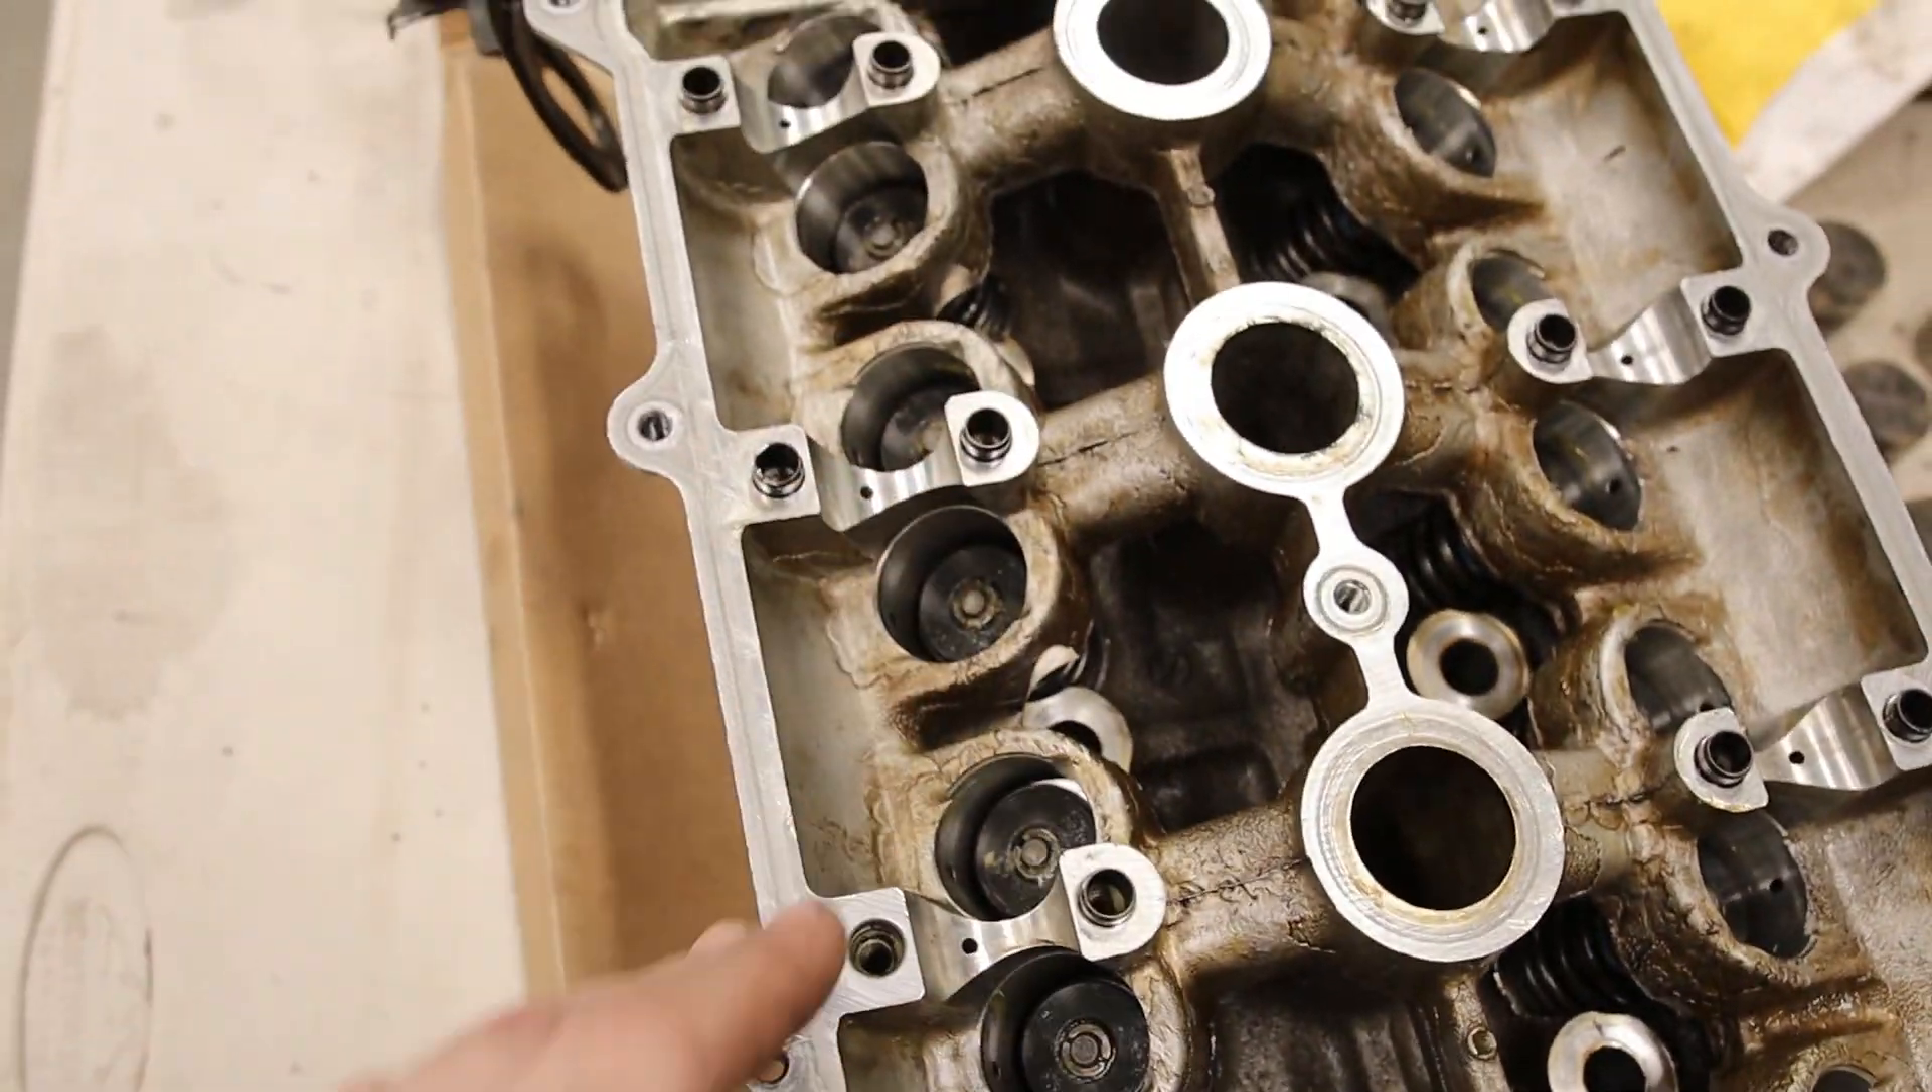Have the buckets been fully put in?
No.